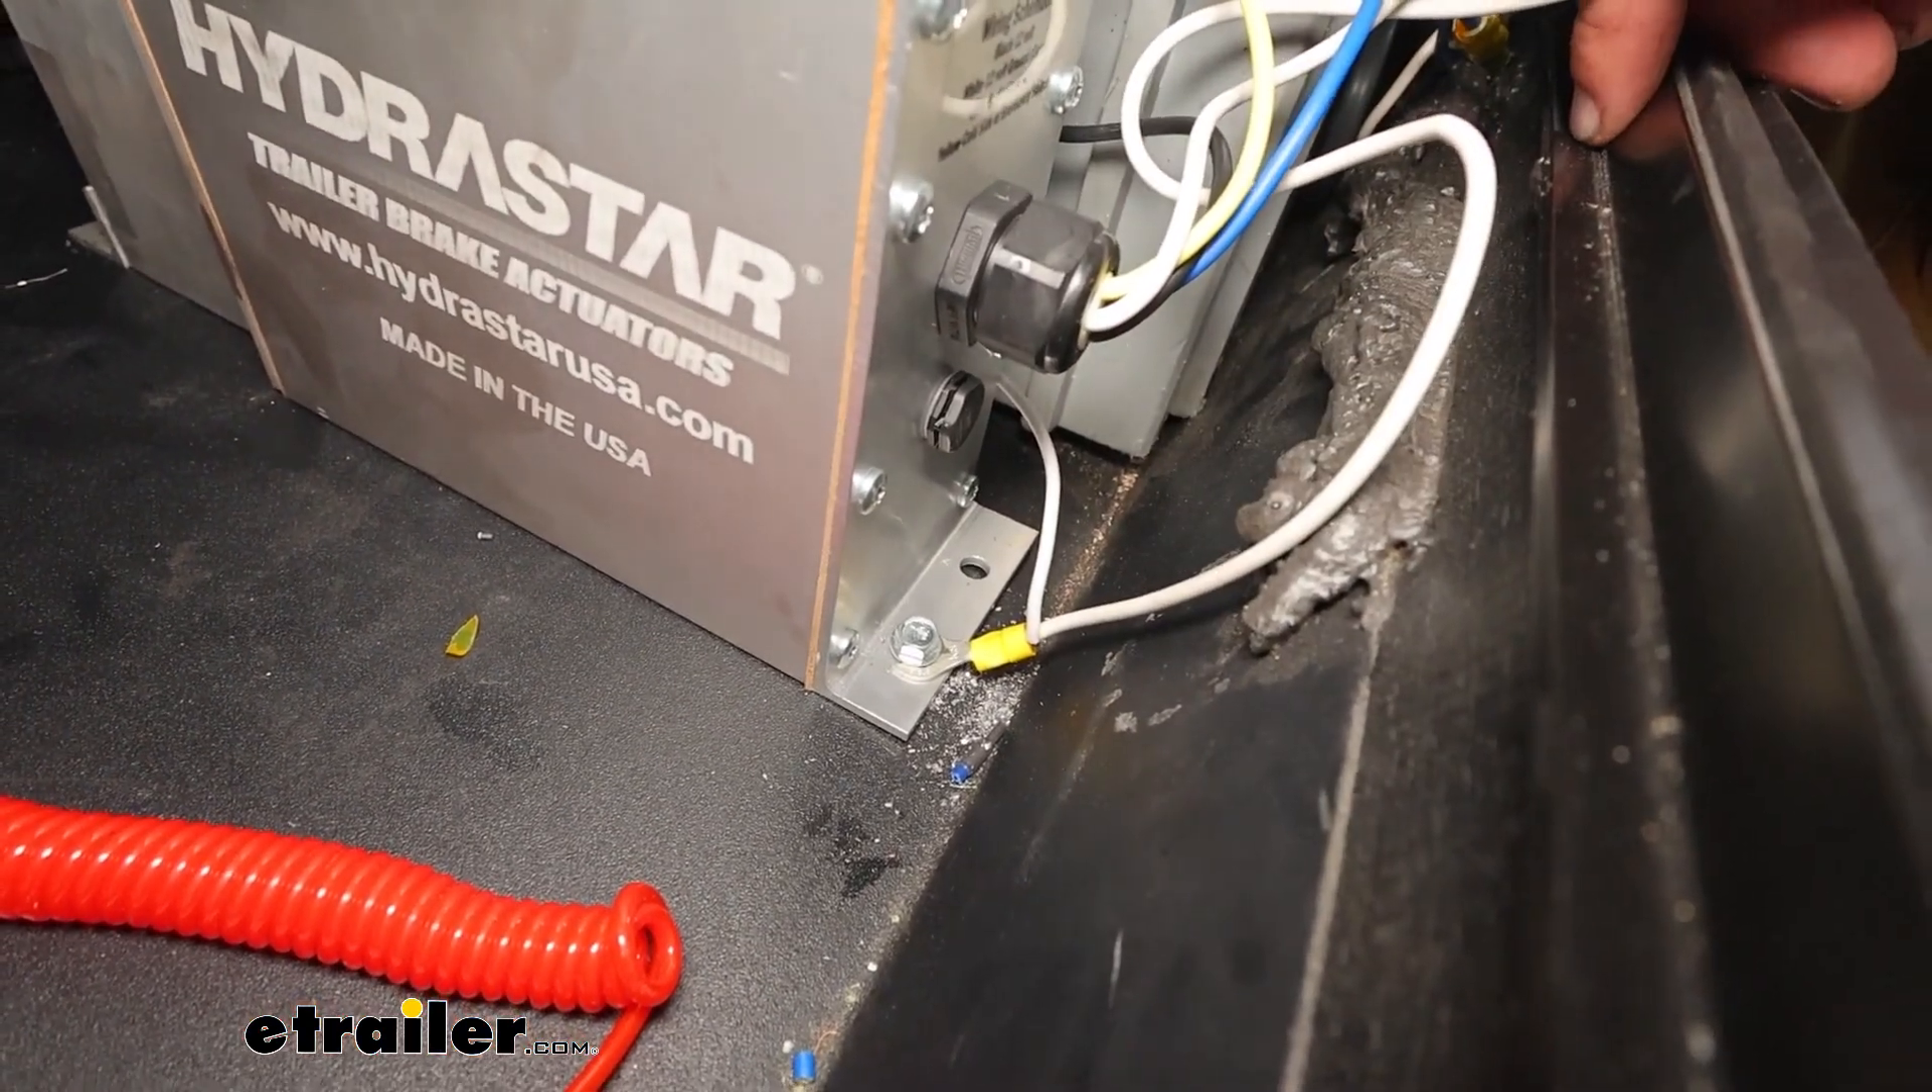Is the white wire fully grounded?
Yes.